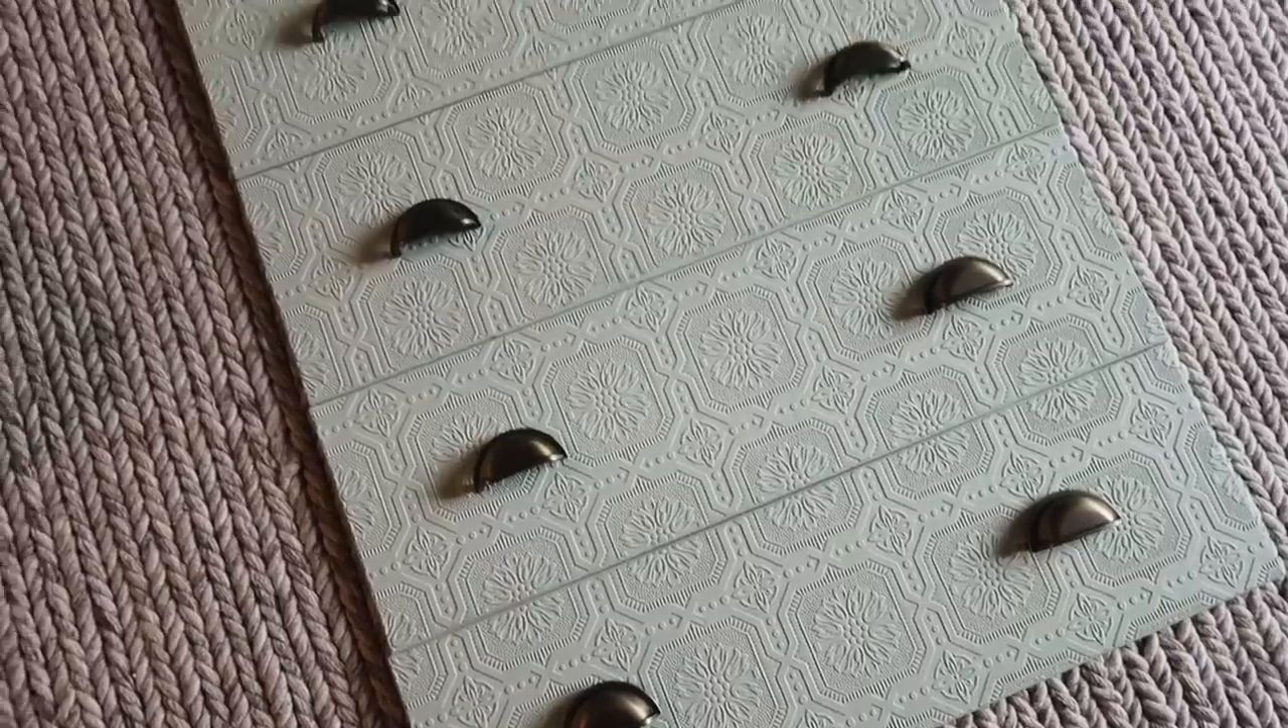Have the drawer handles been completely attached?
Yes.